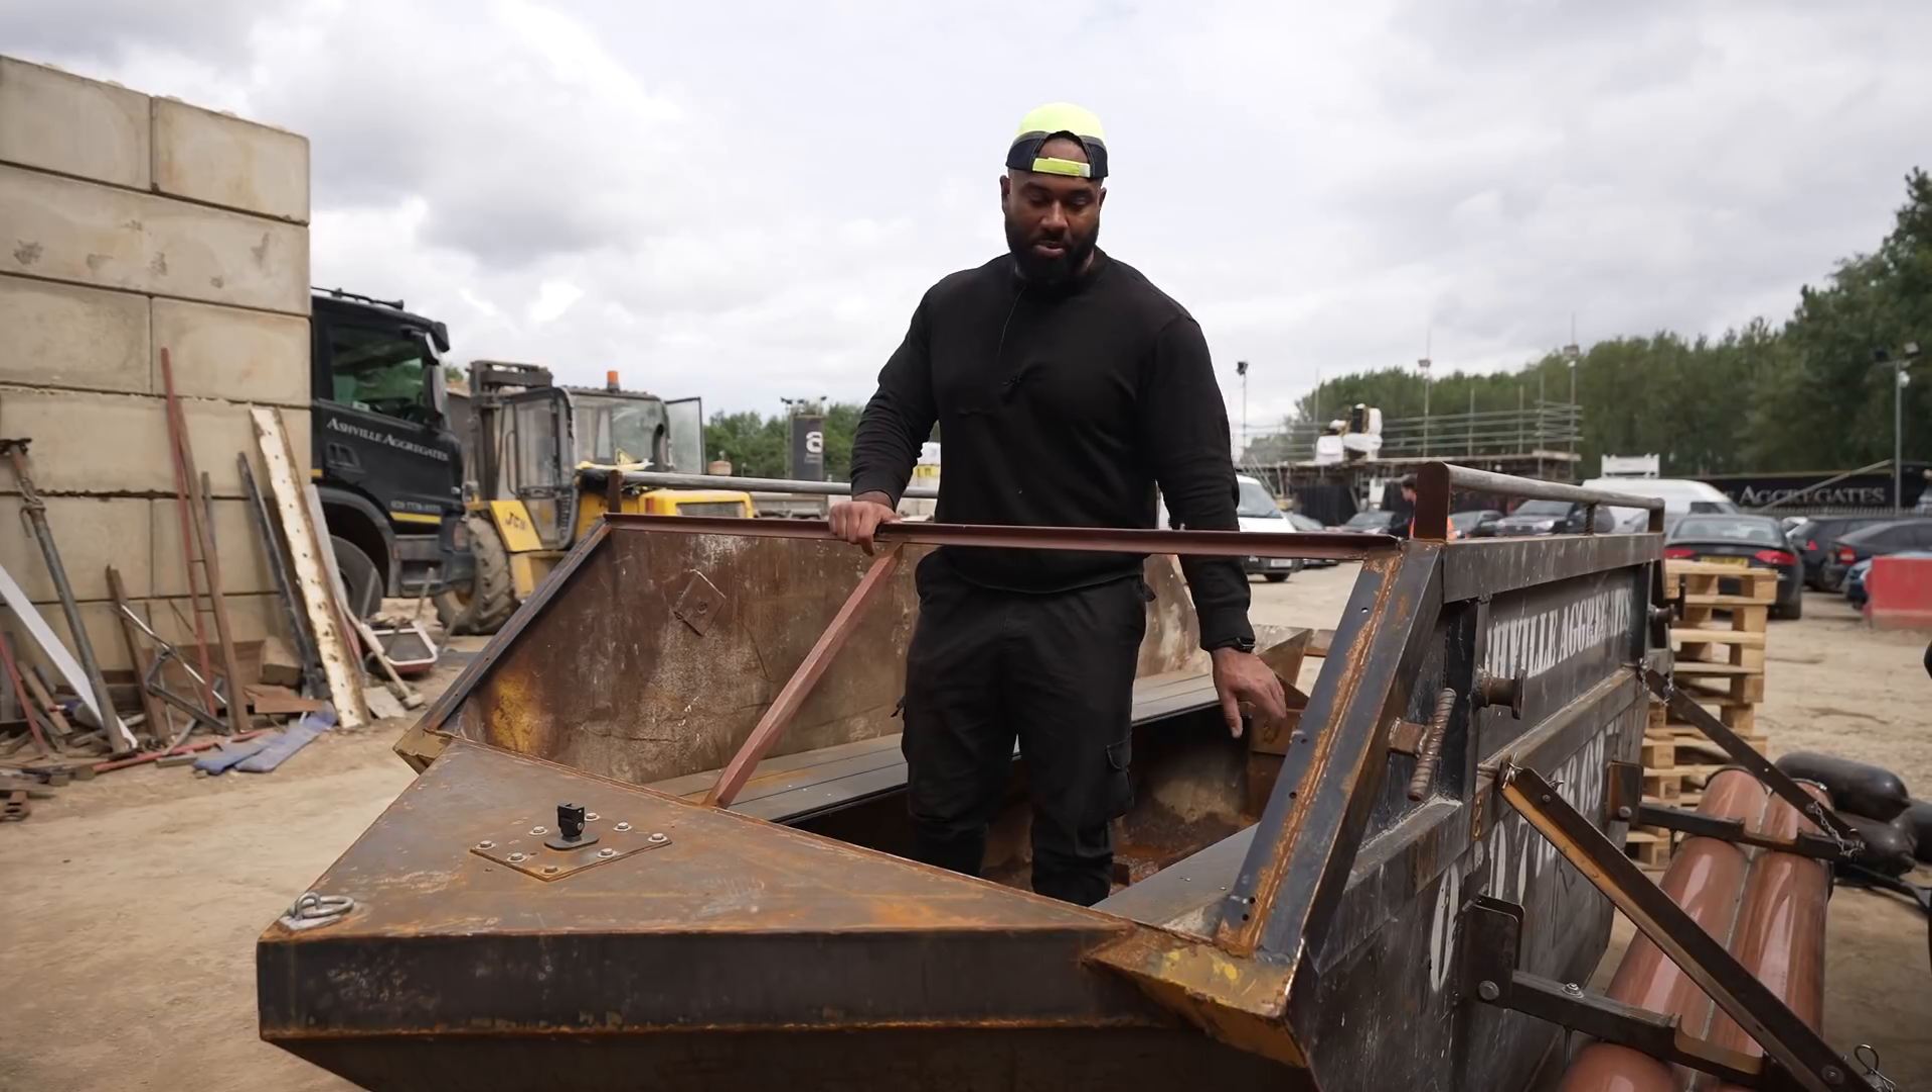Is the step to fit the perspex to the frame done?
No.